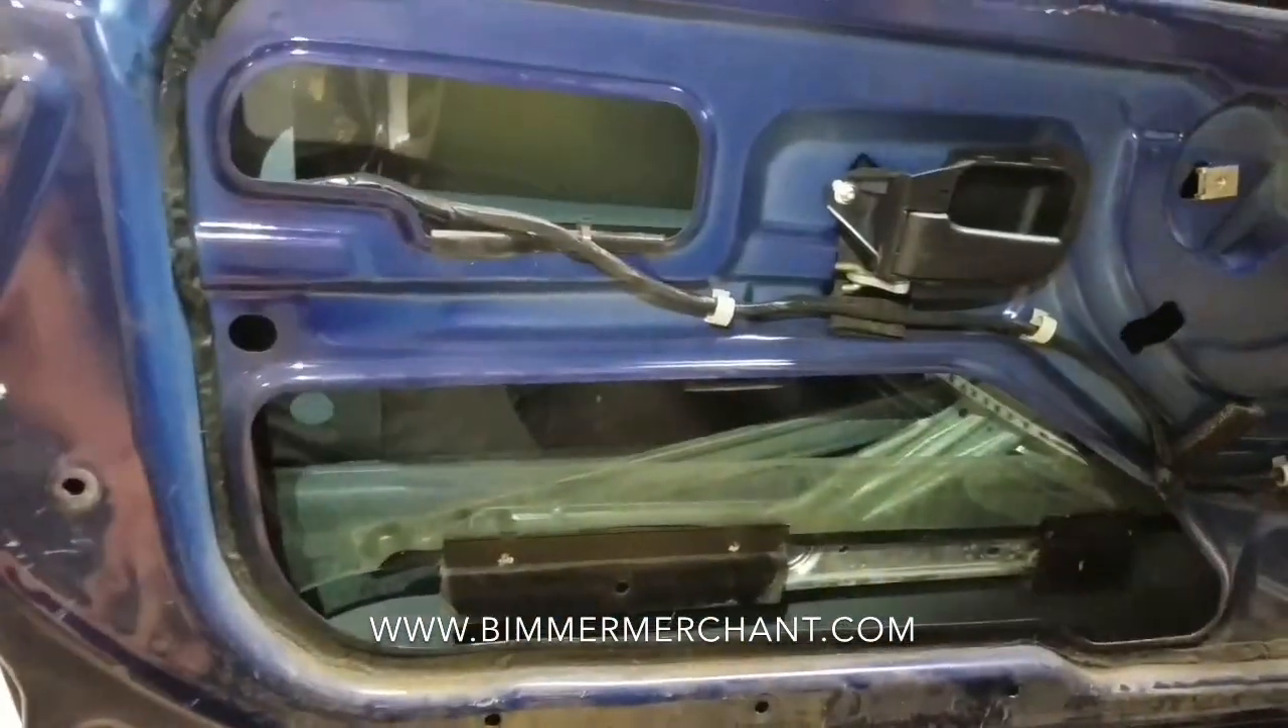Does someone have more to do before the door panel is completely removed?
No.